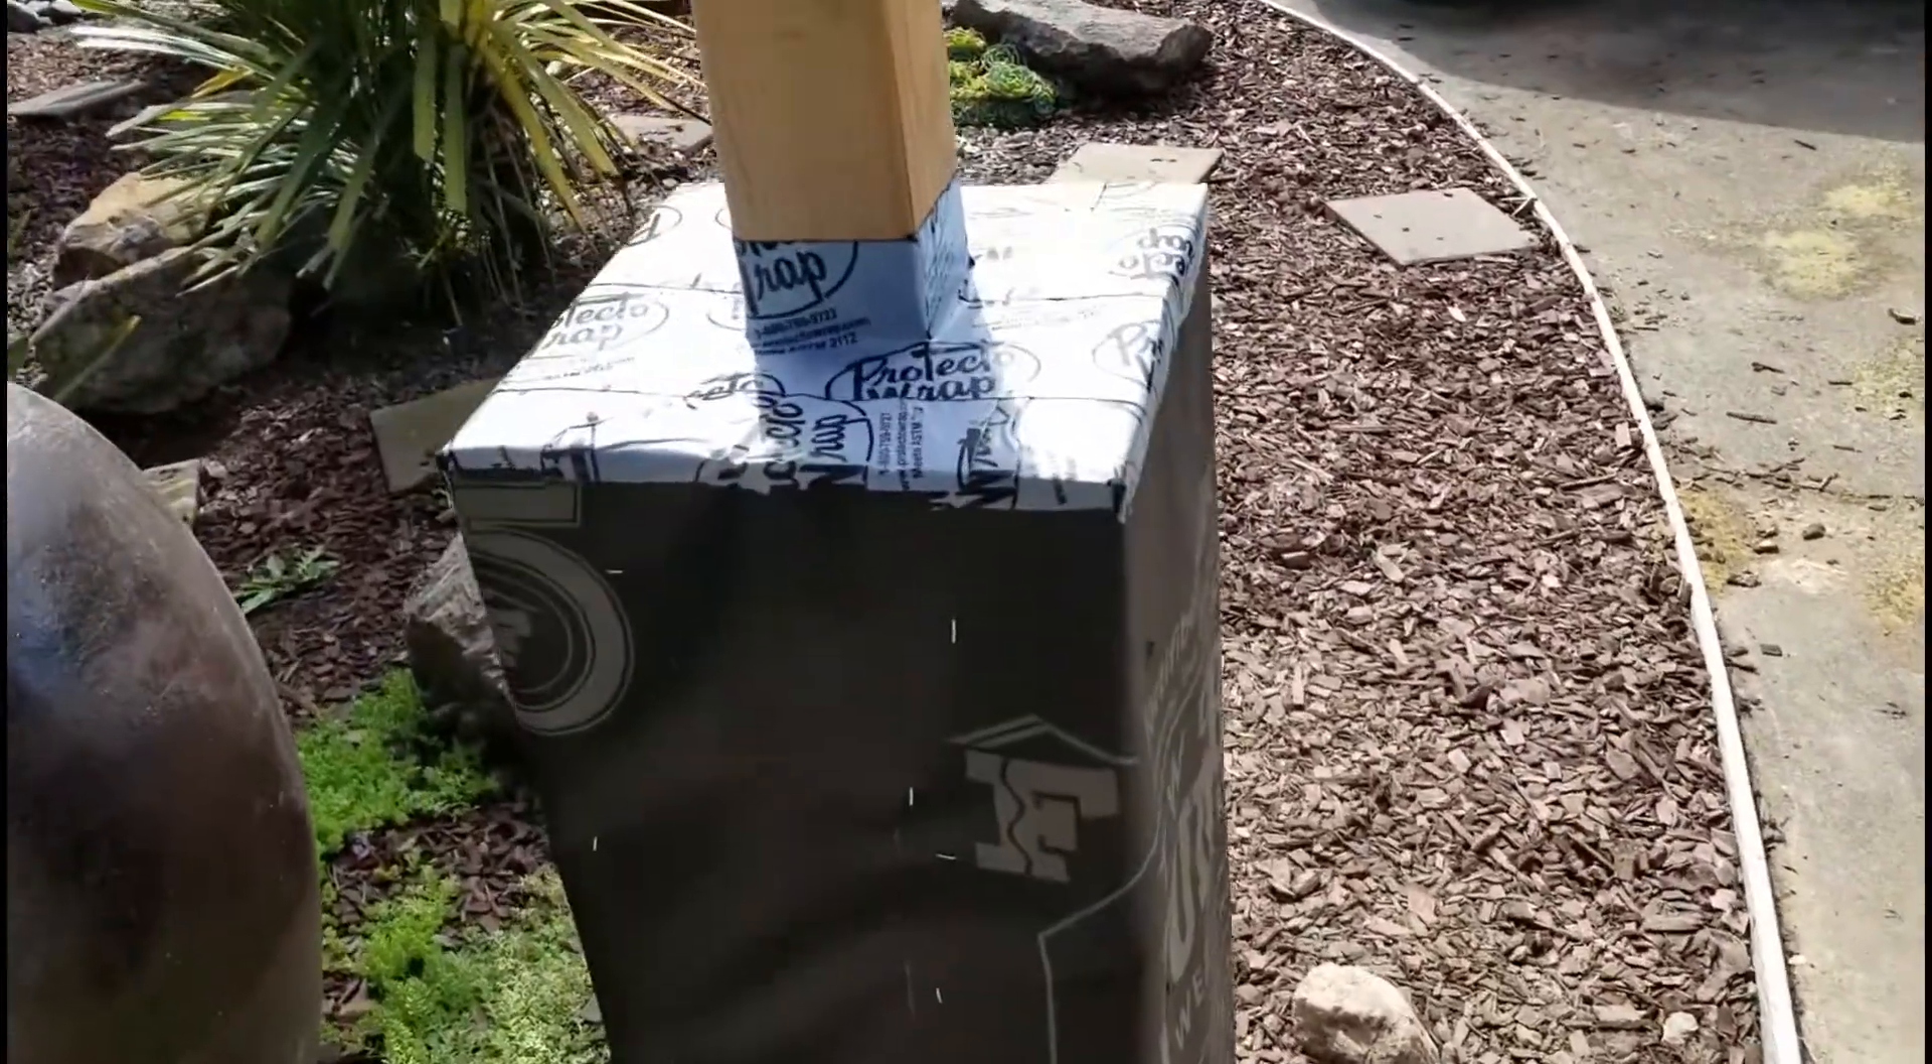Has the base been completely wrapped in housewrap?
Yes.